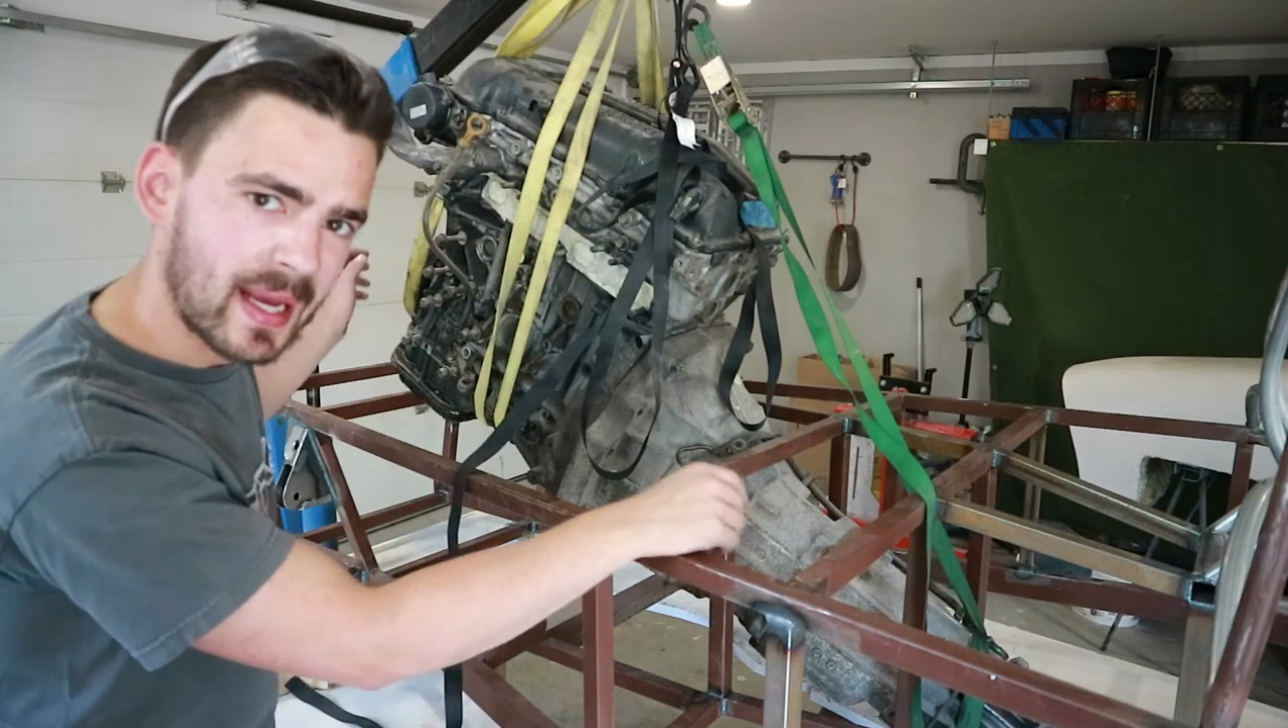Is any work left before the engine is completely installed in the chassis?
Yes.